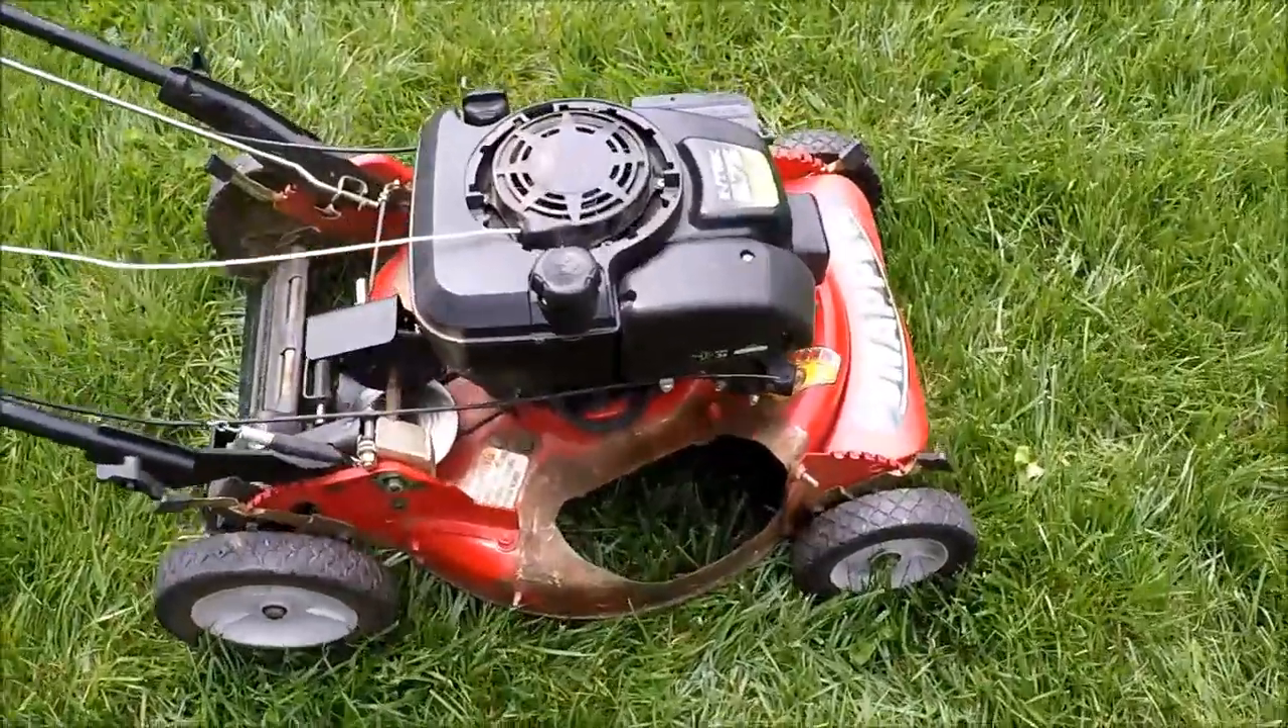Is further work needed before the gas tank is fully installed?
No.